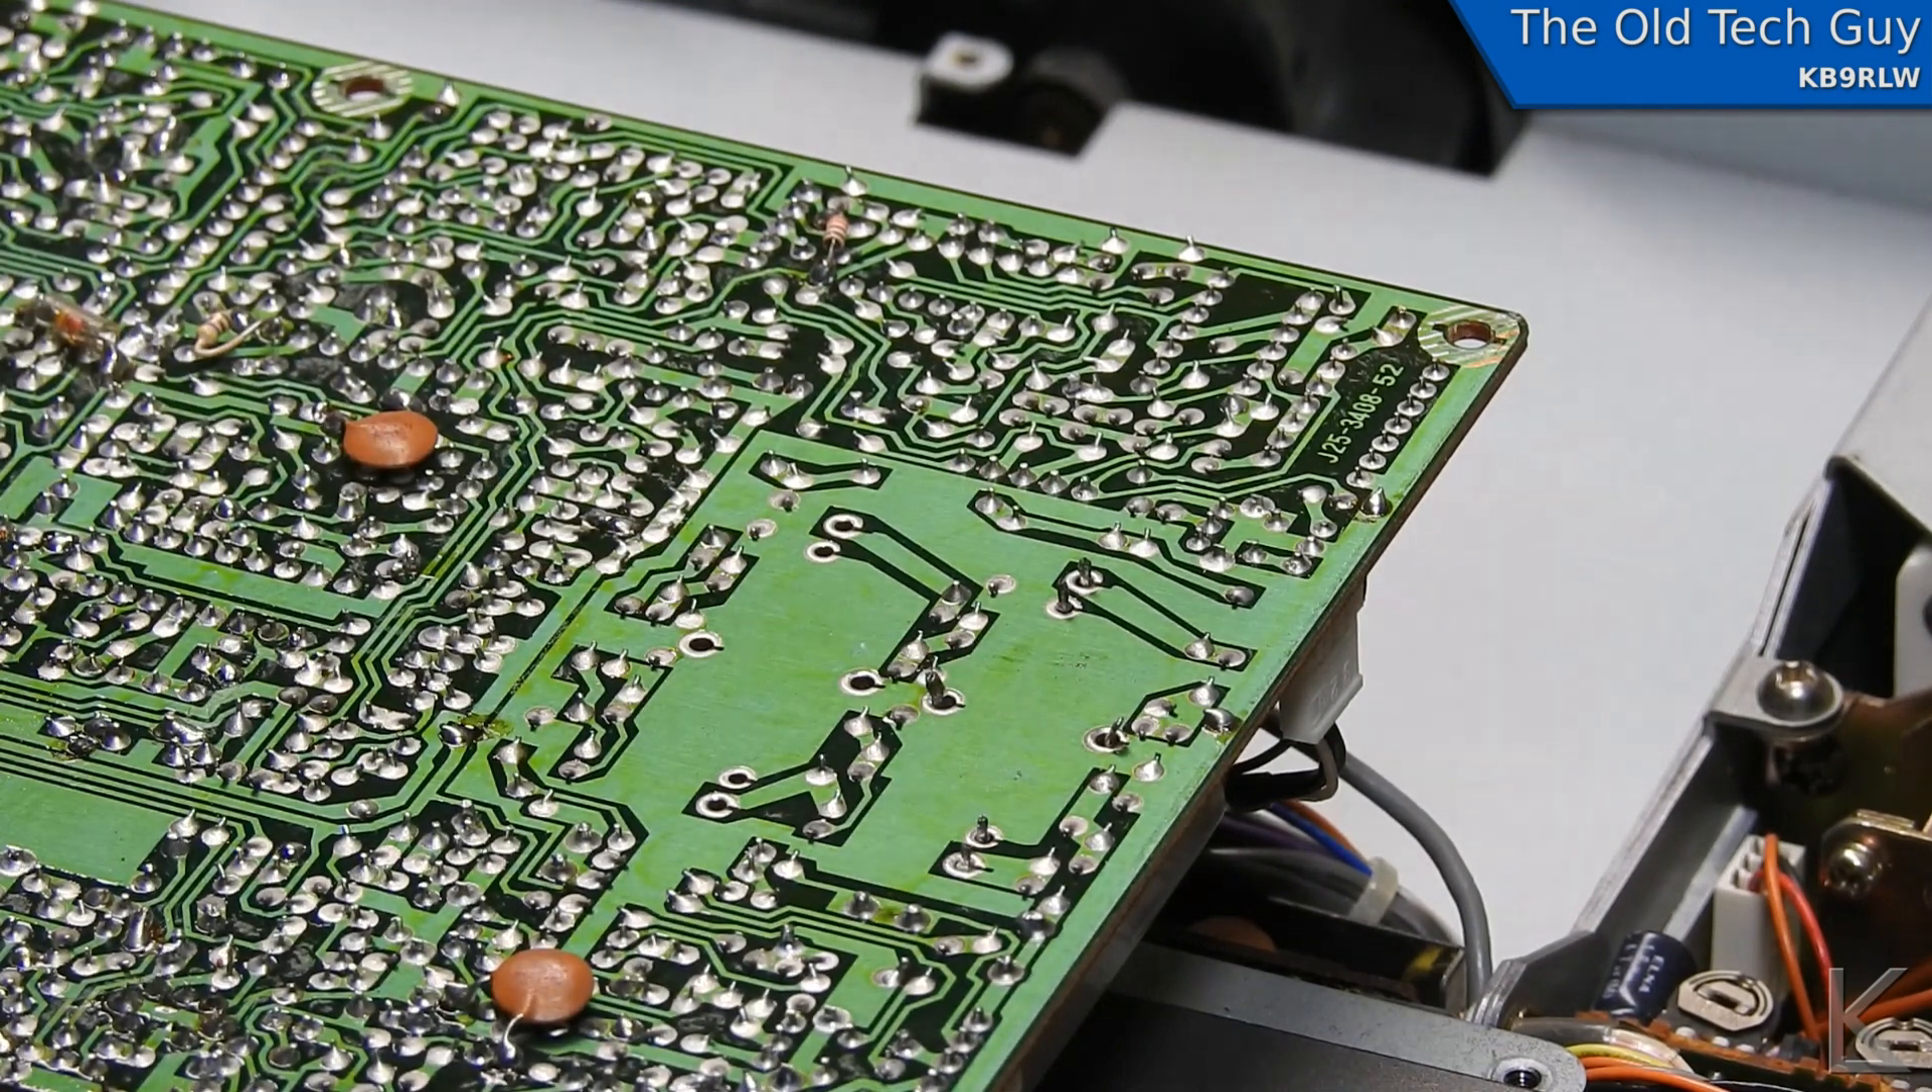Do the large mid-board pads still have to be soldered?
Yes.